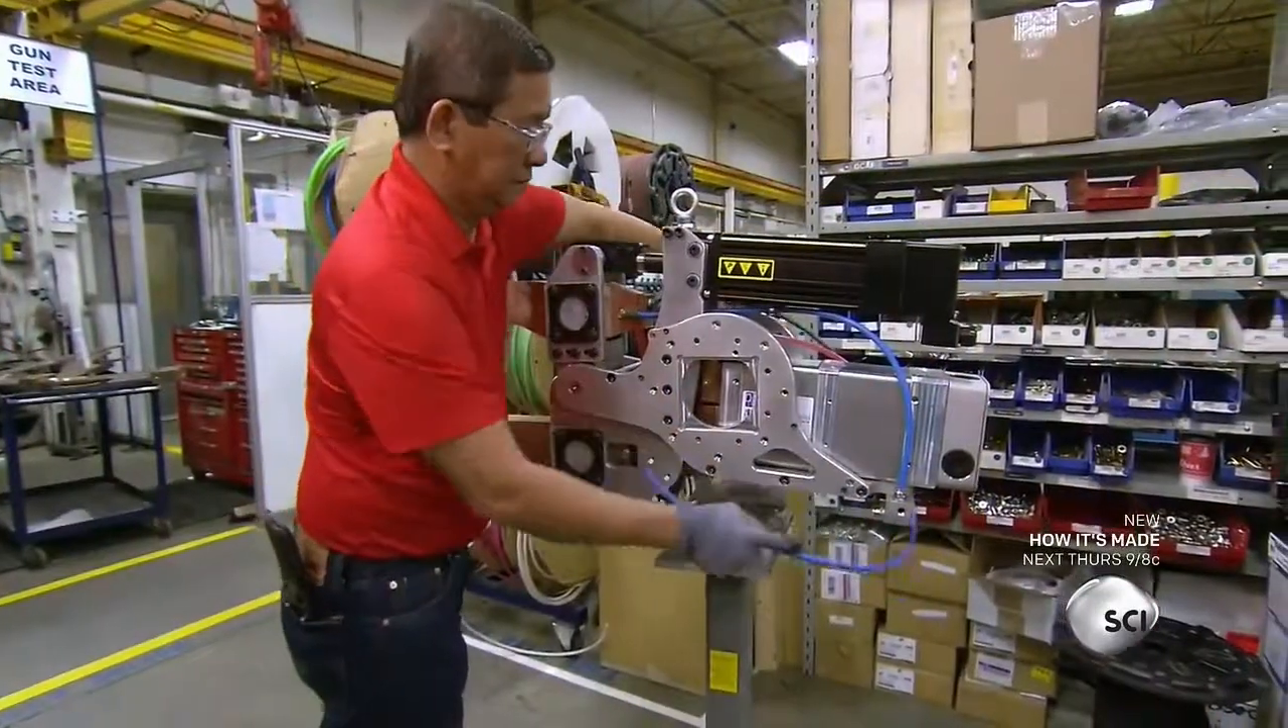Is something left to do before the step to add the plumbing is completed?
Yes.